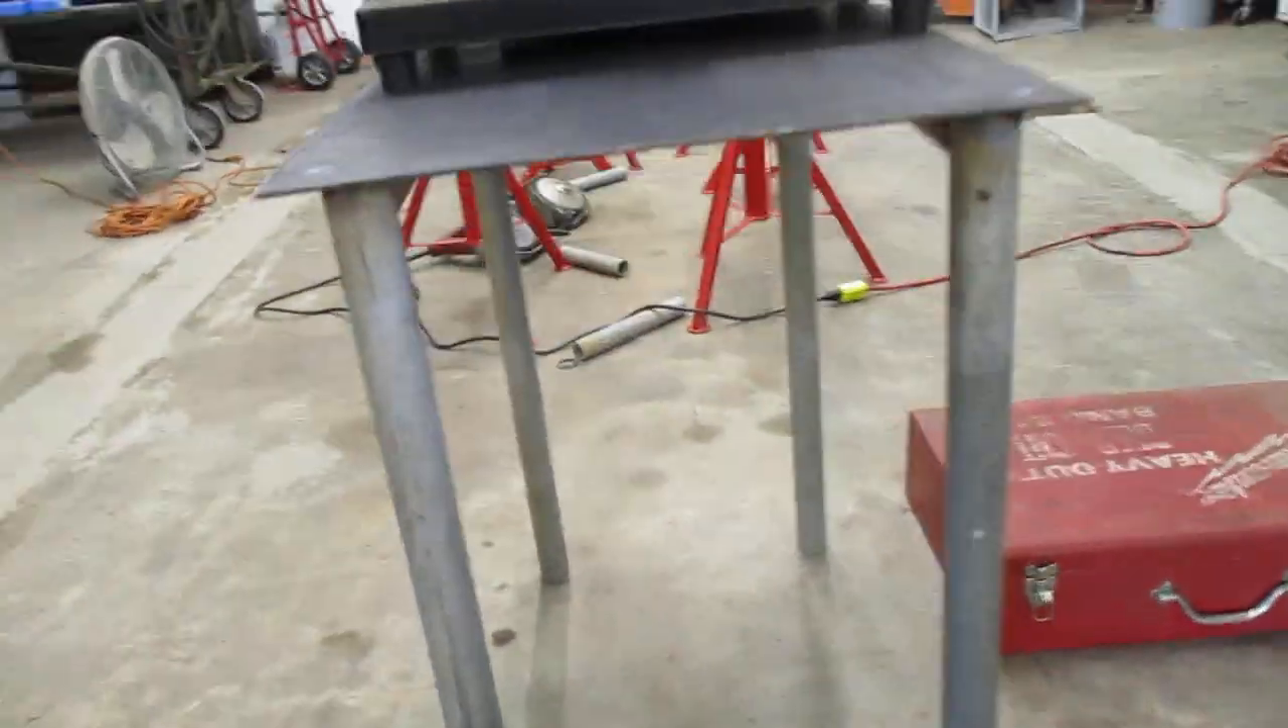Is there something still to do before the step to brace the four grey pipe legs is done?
Yes.